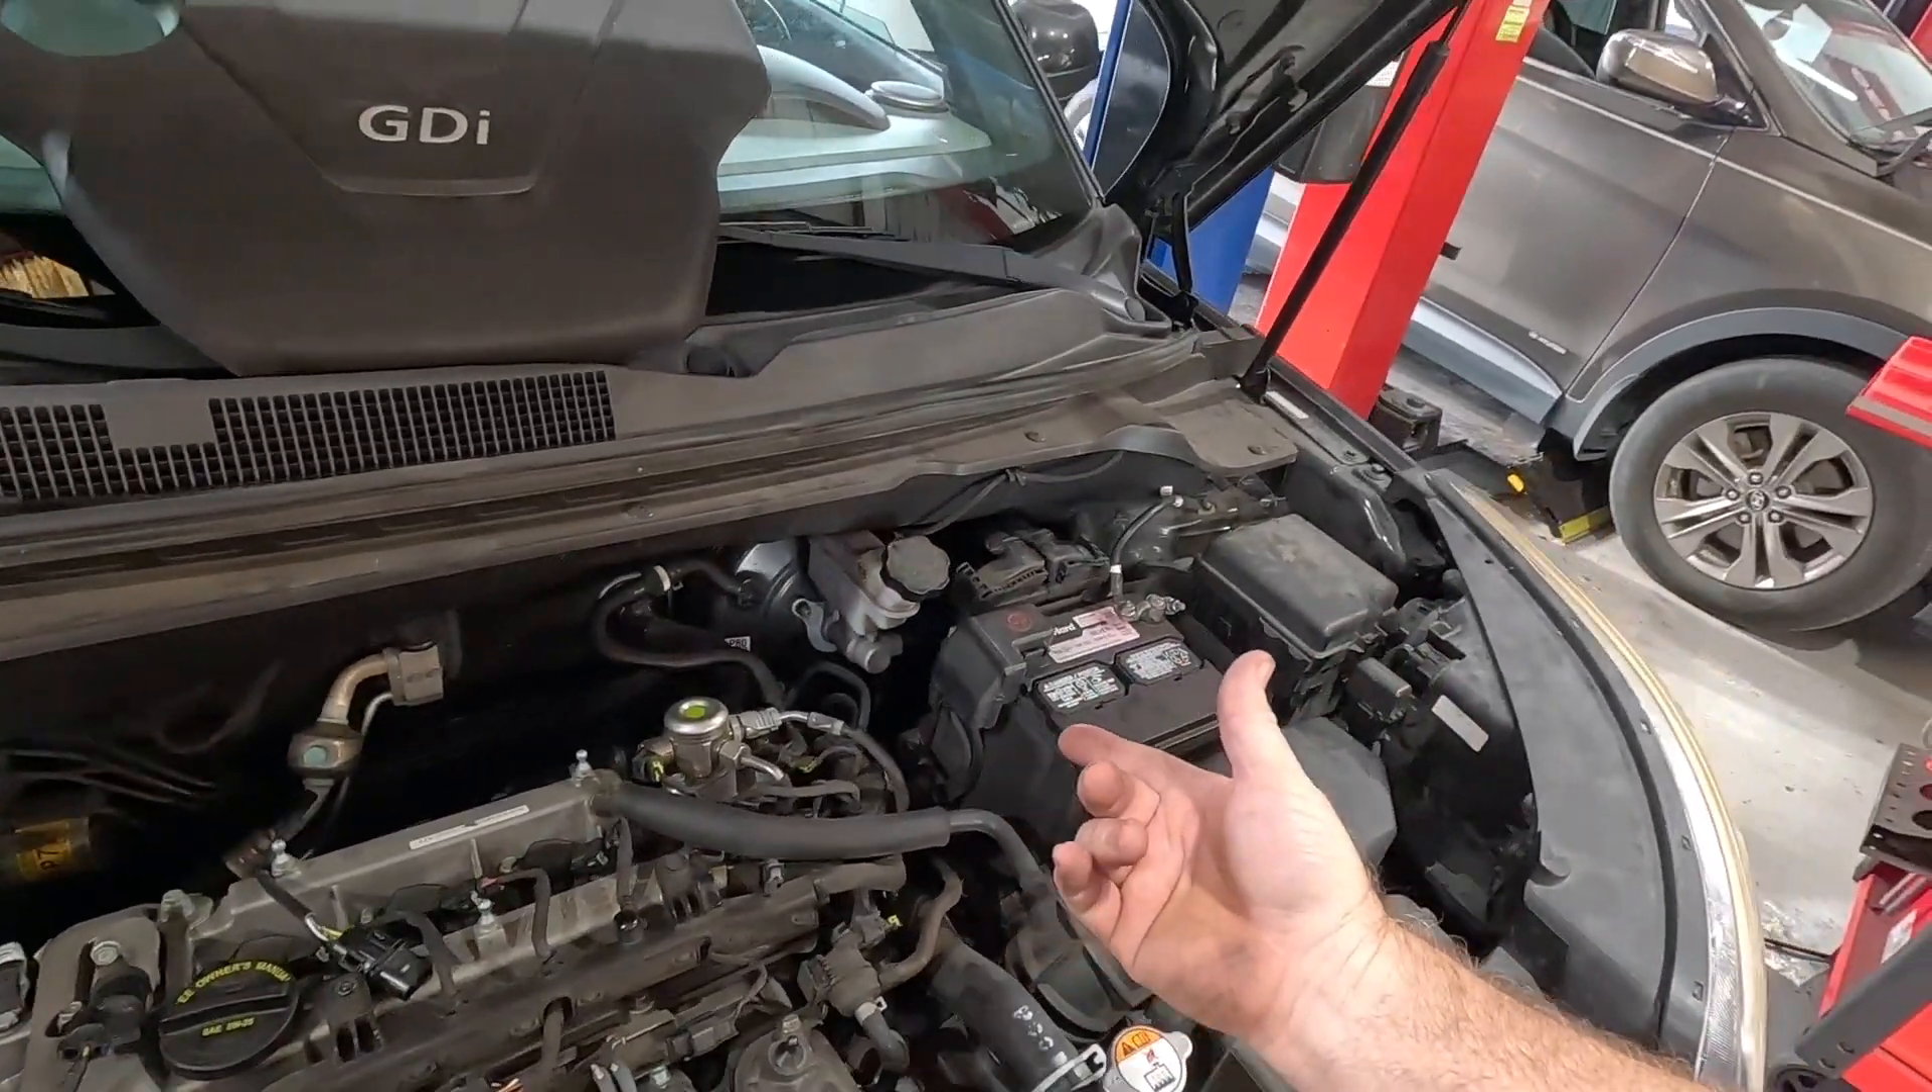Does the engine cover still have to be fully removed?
No.